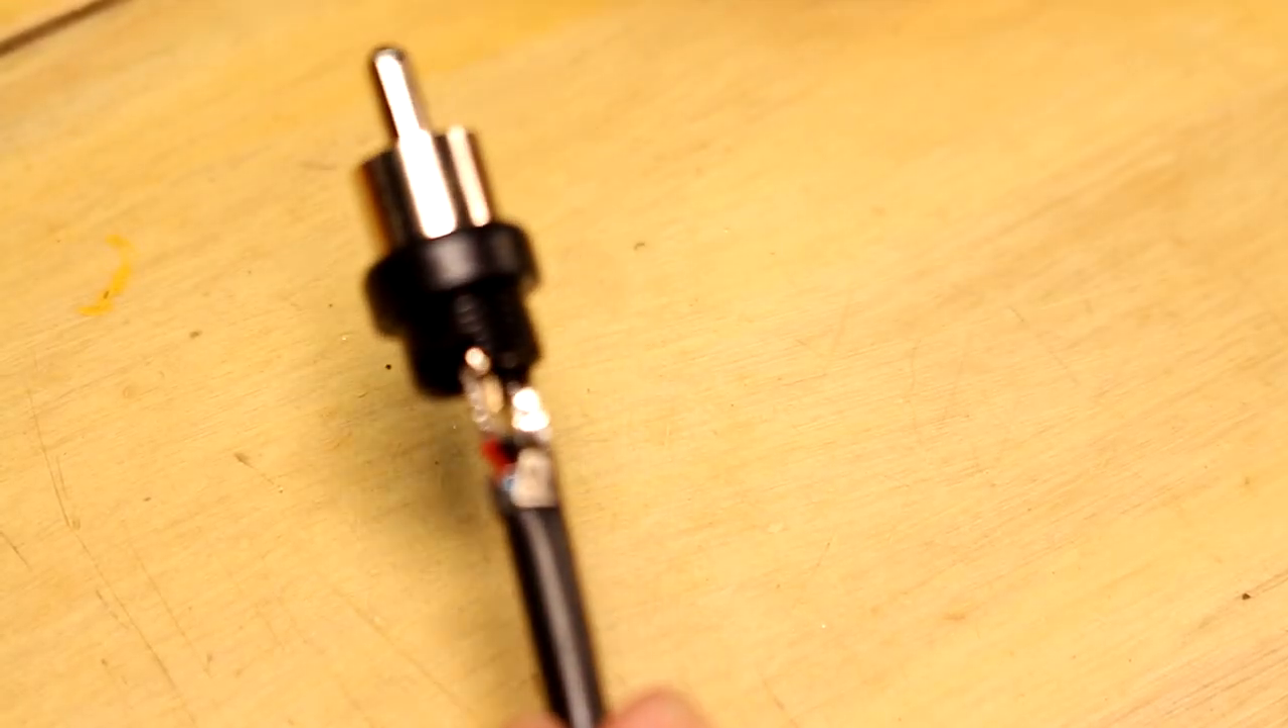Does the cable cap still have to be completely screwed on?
Yes.